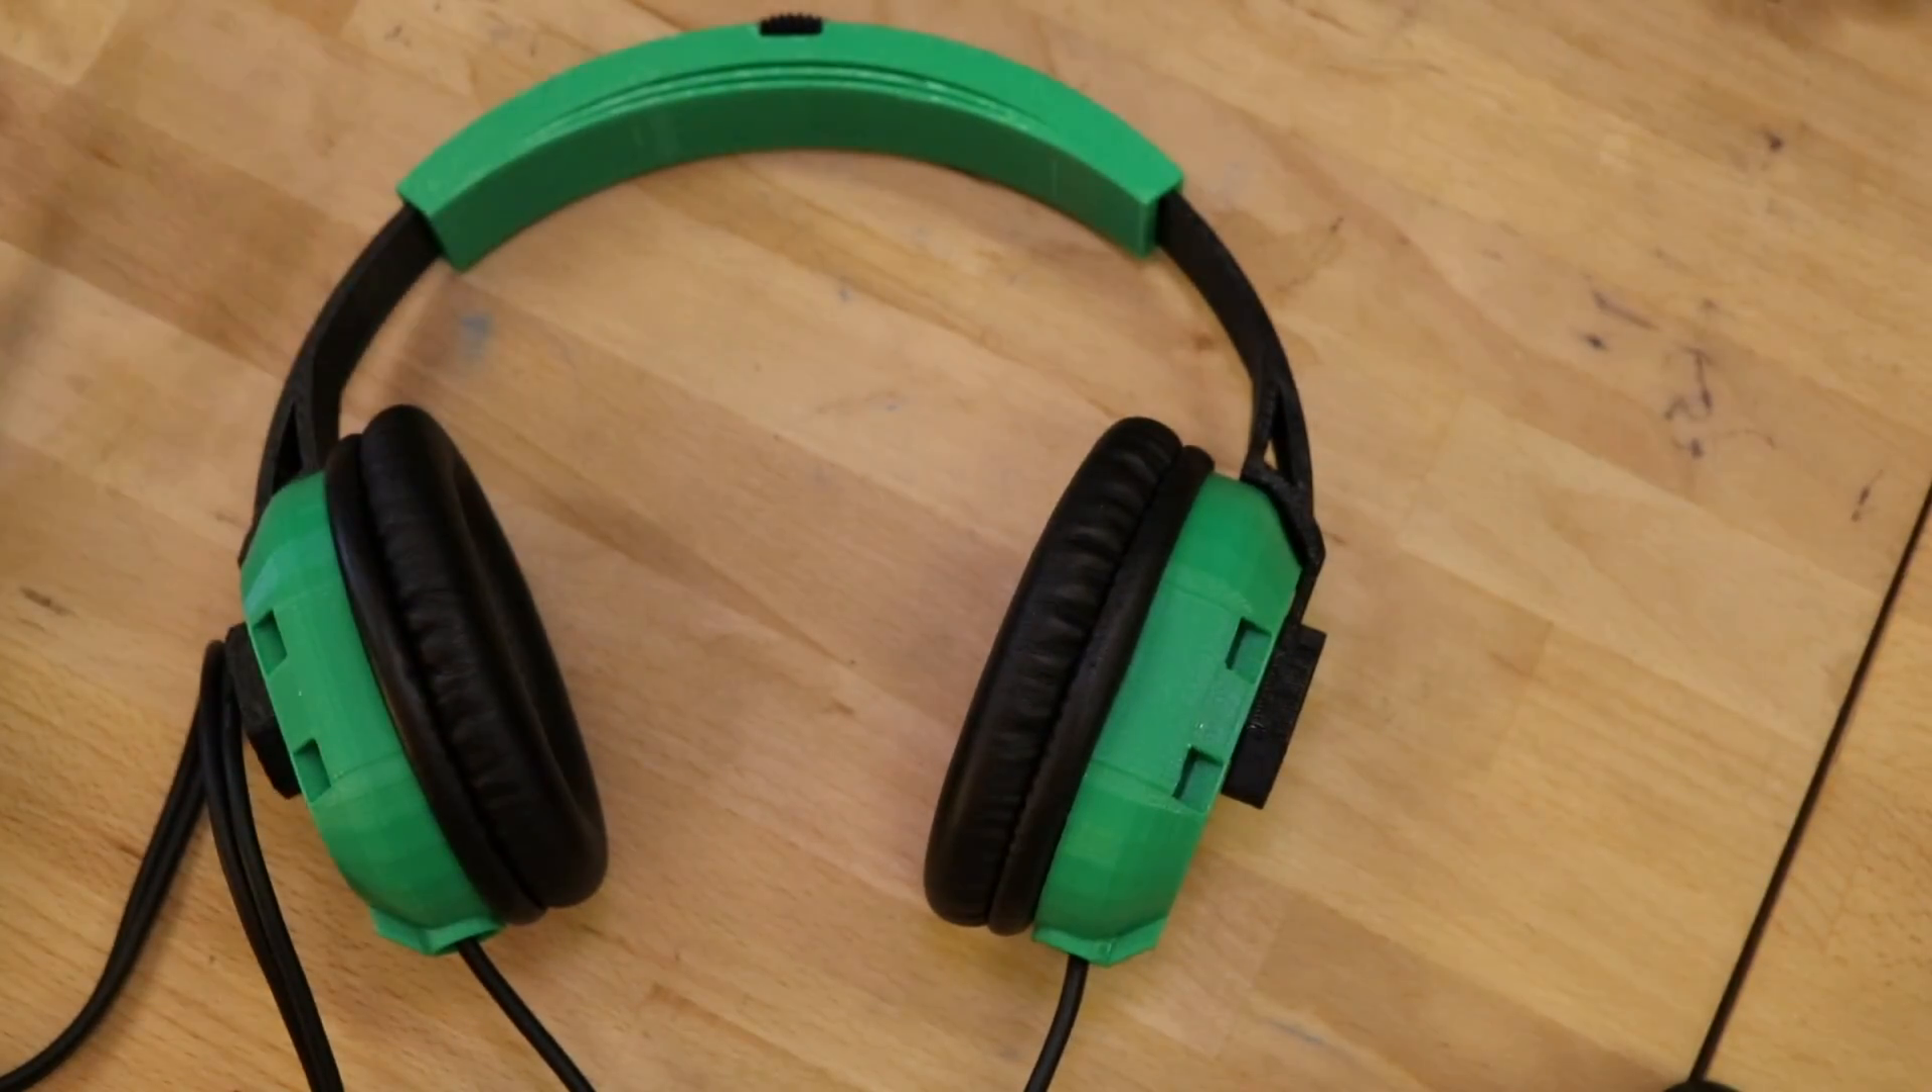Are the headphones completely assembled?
Yes.